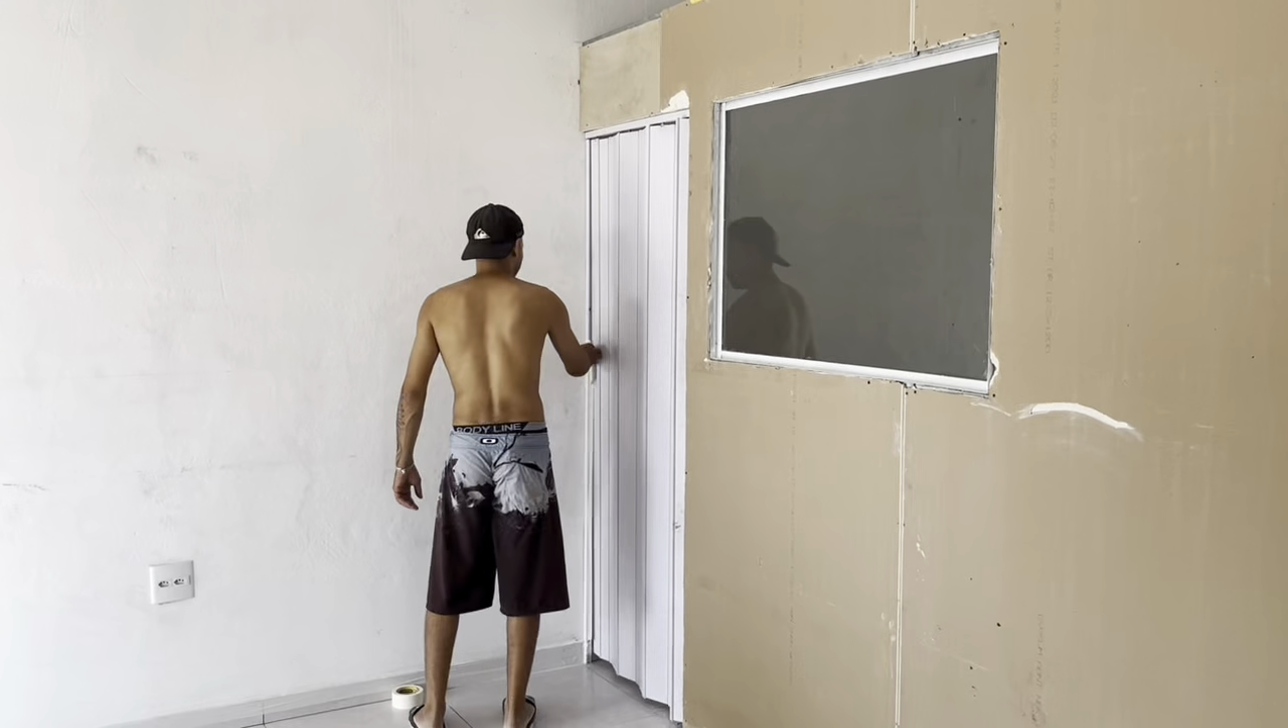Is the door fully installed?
Yes.